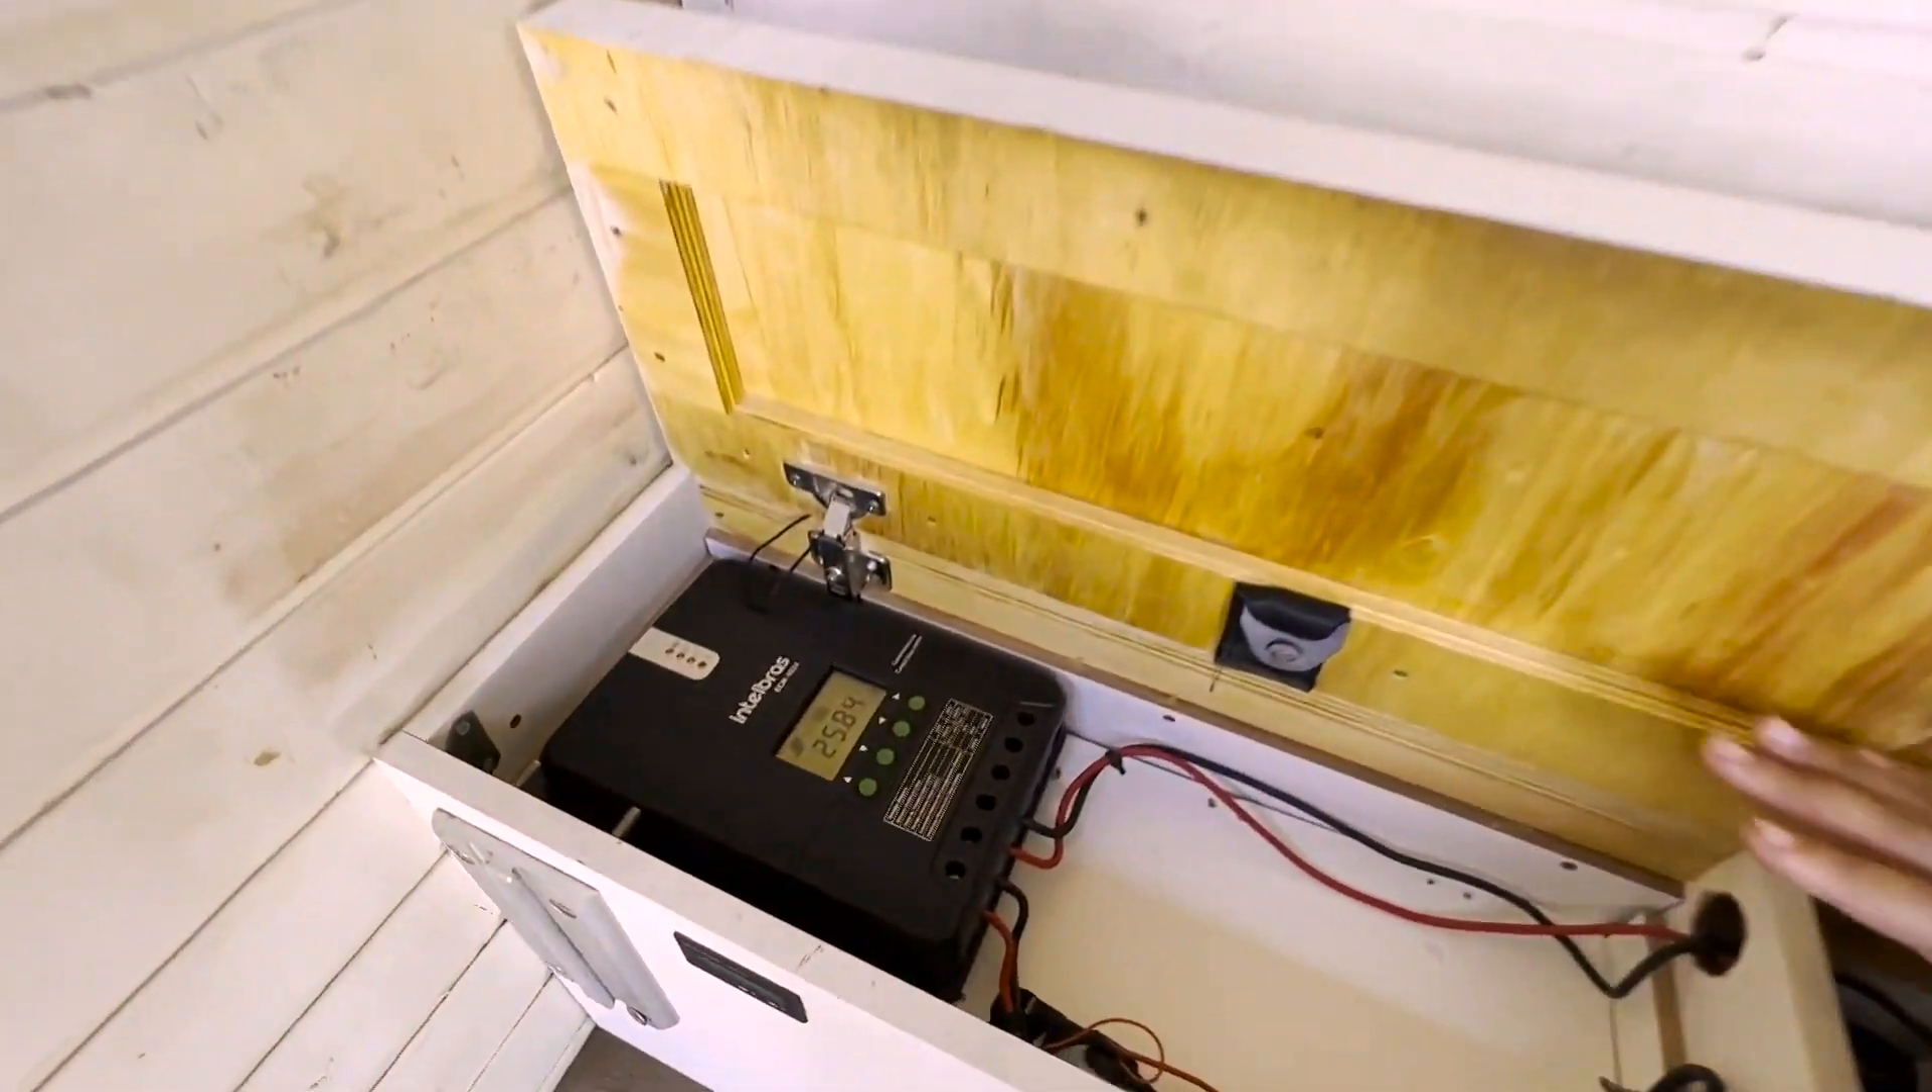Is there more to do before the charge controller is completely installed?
No.